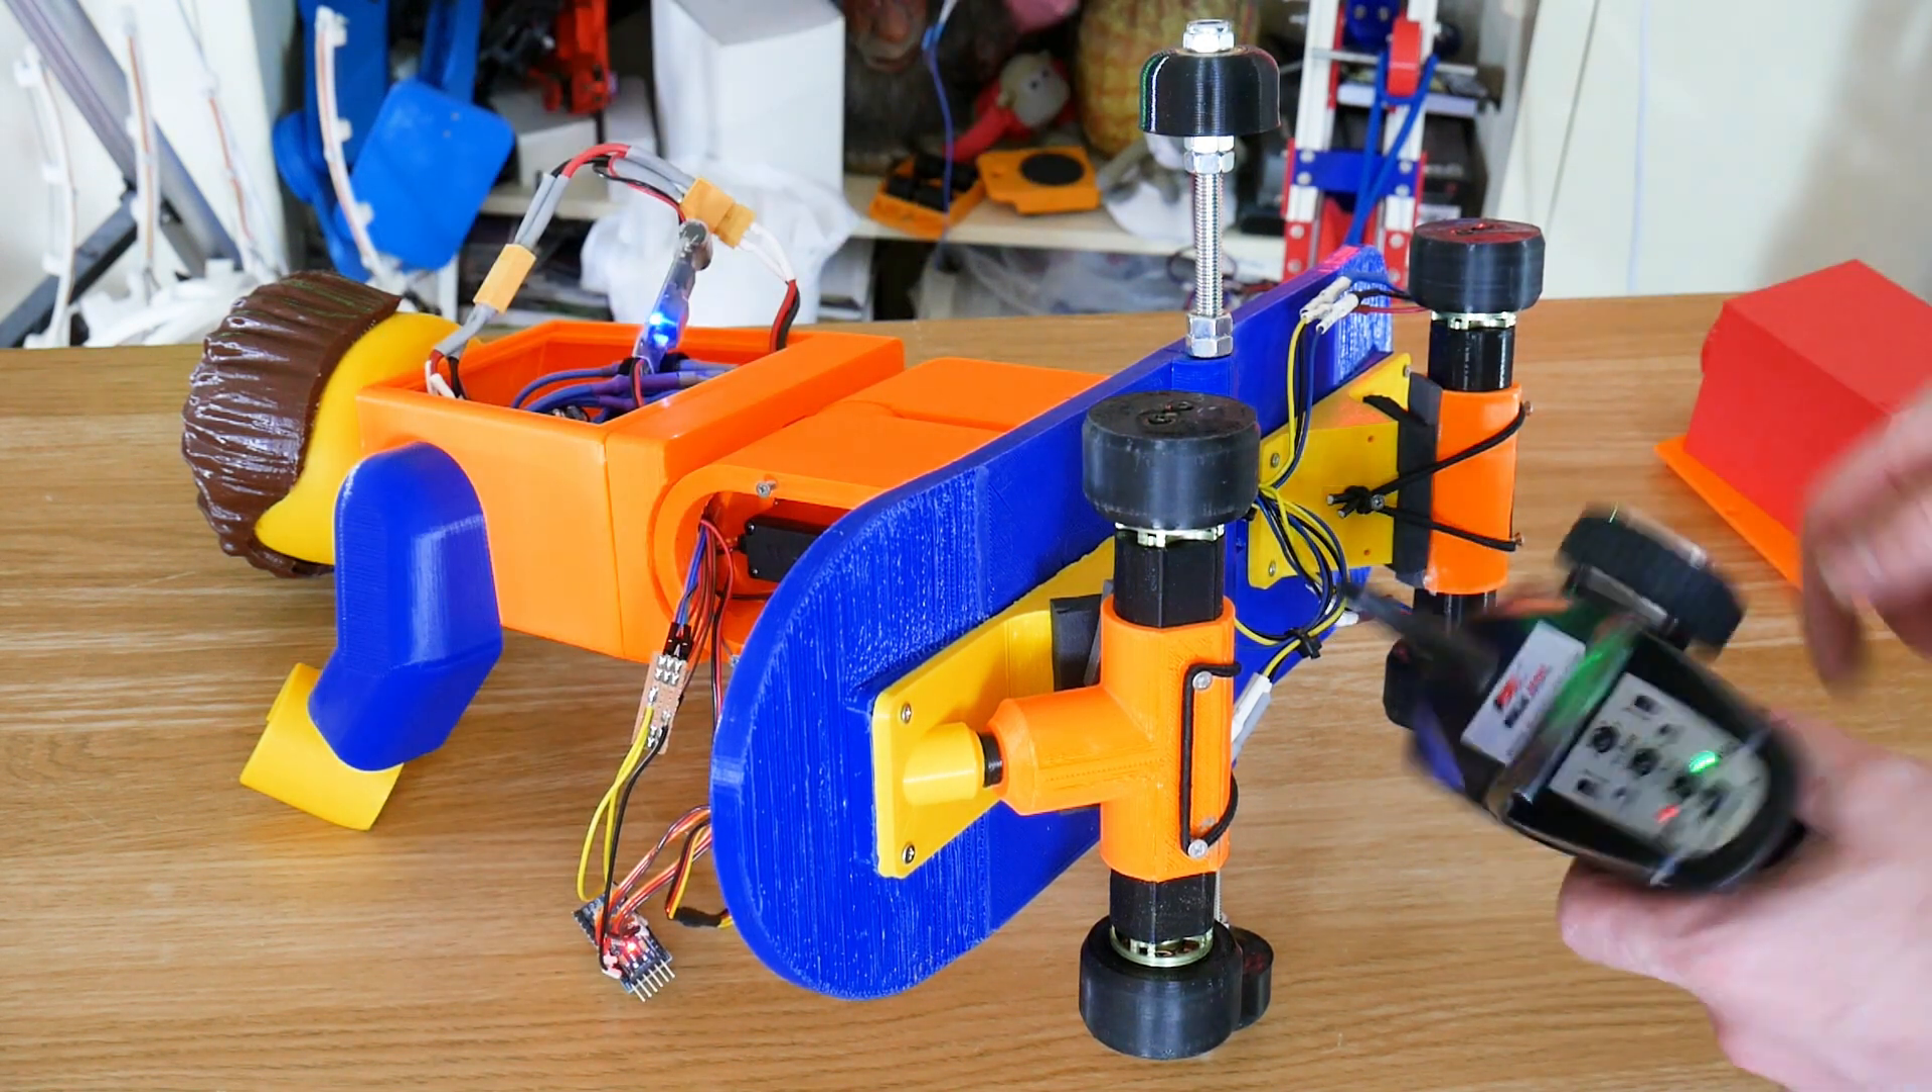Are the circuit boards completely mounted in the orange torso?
No.